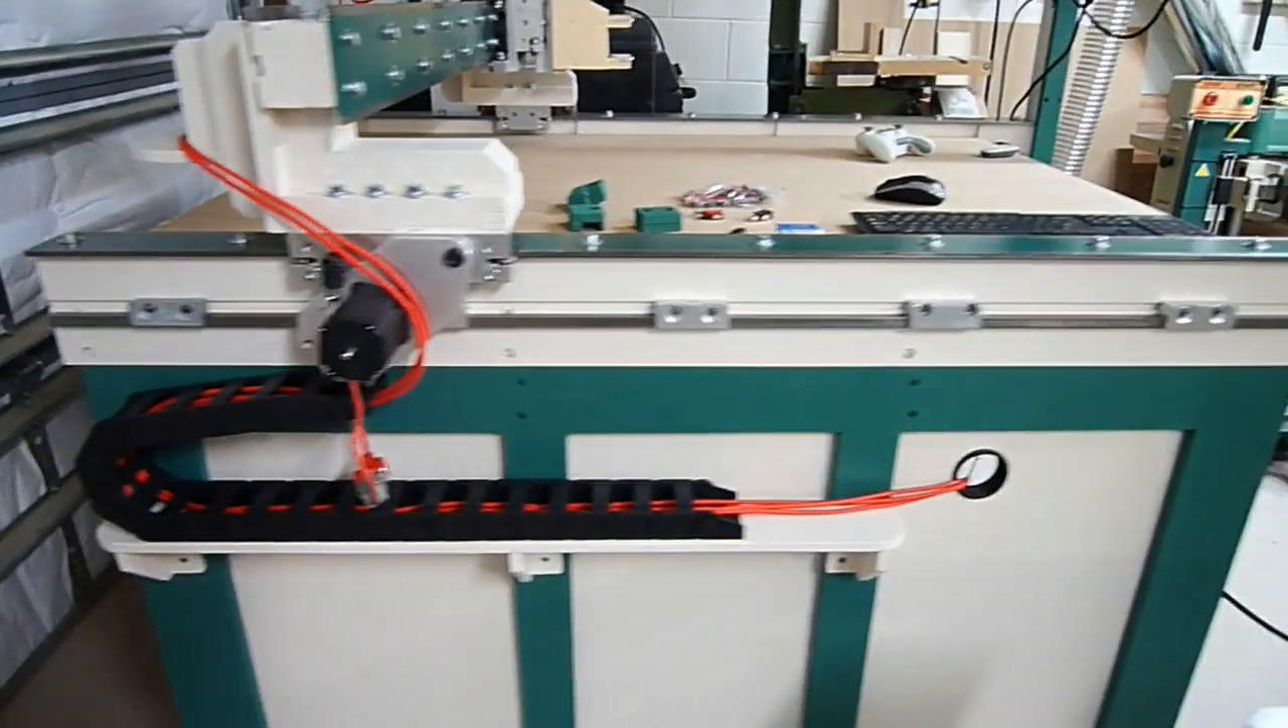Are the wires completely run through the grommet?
Yes.